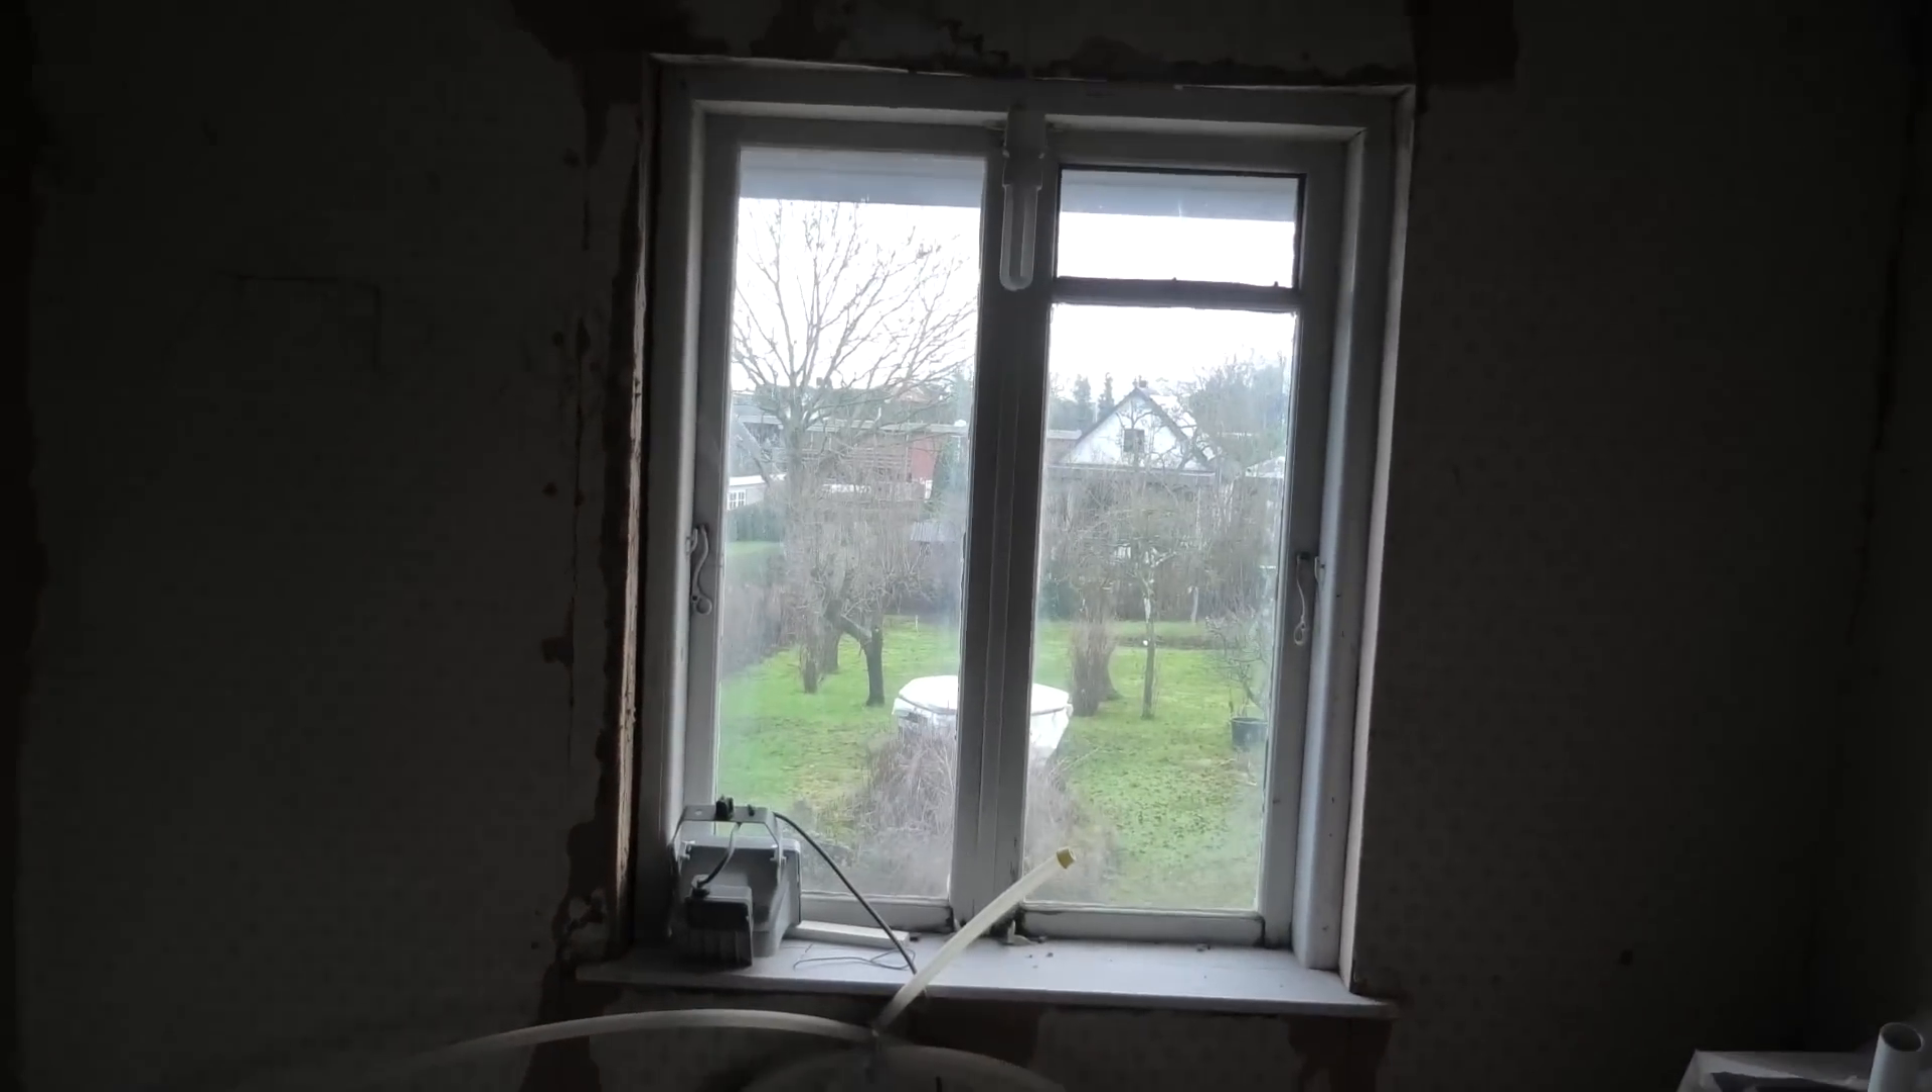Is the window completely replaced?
No.